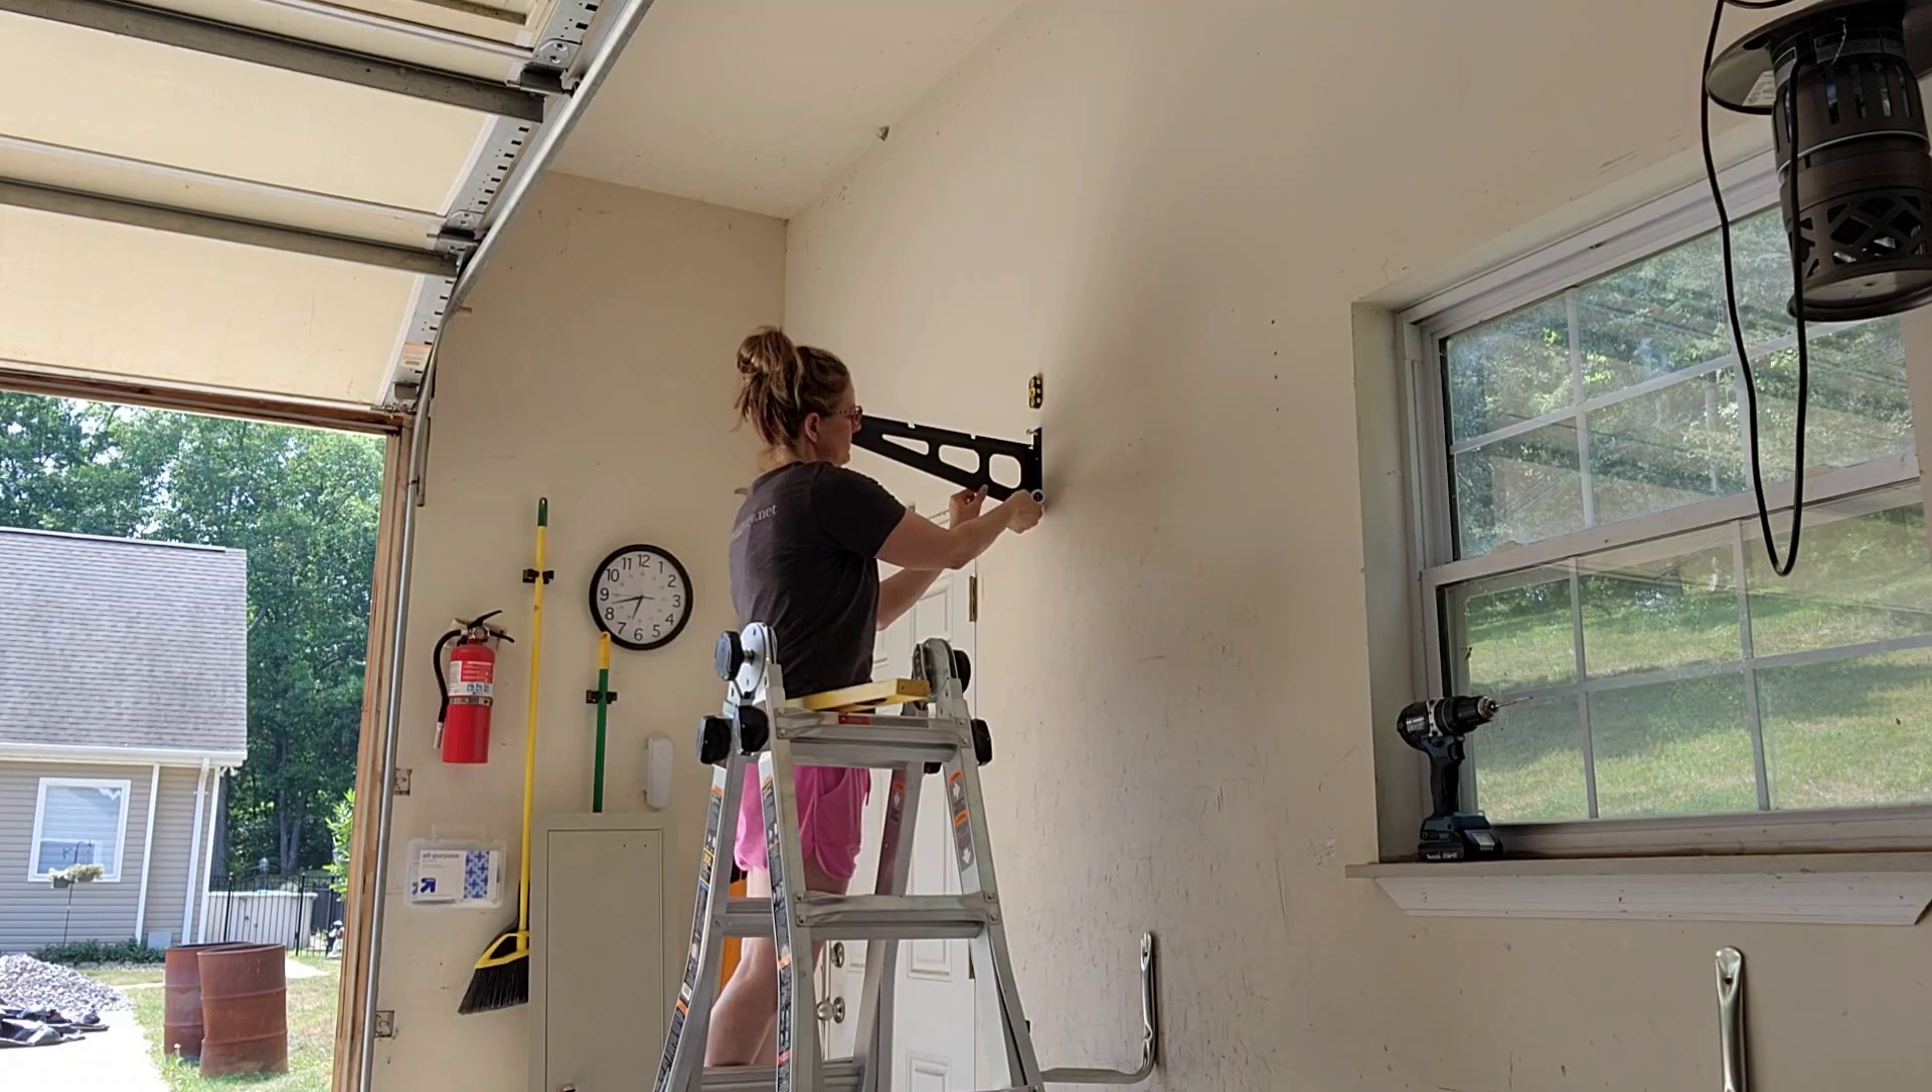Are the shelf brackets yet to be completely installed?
Yes.